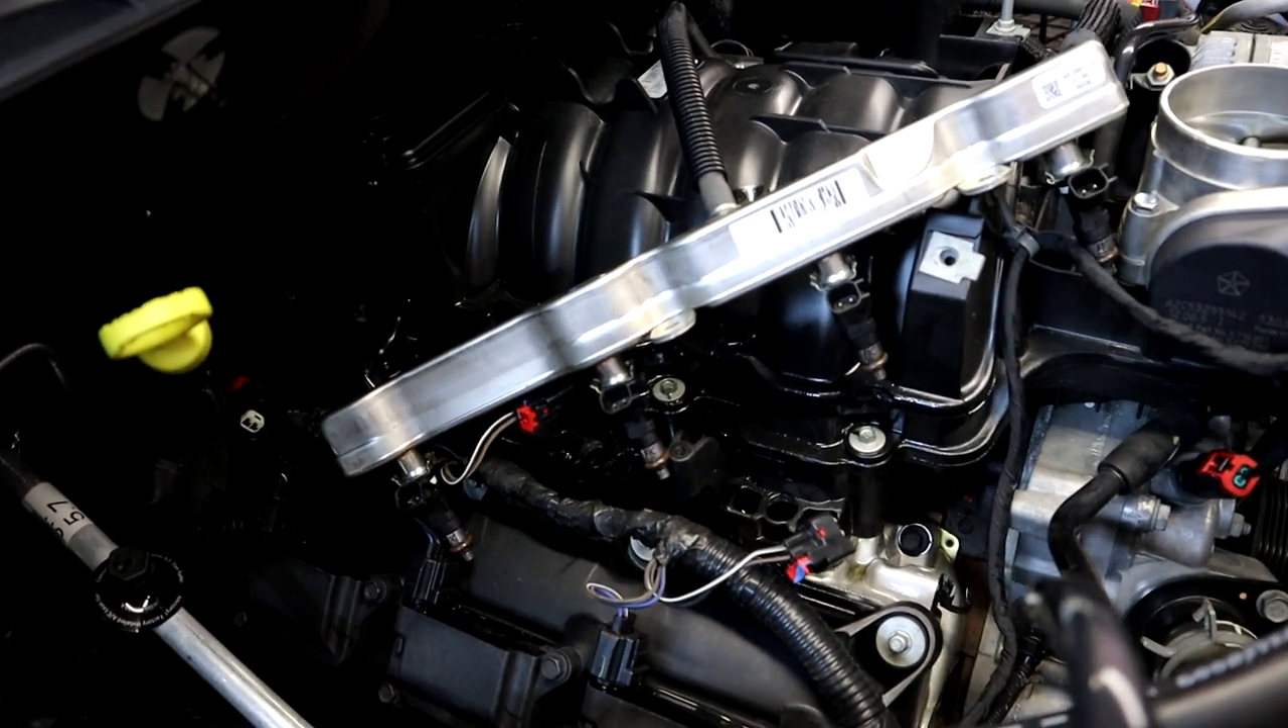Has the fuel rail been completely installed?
No.